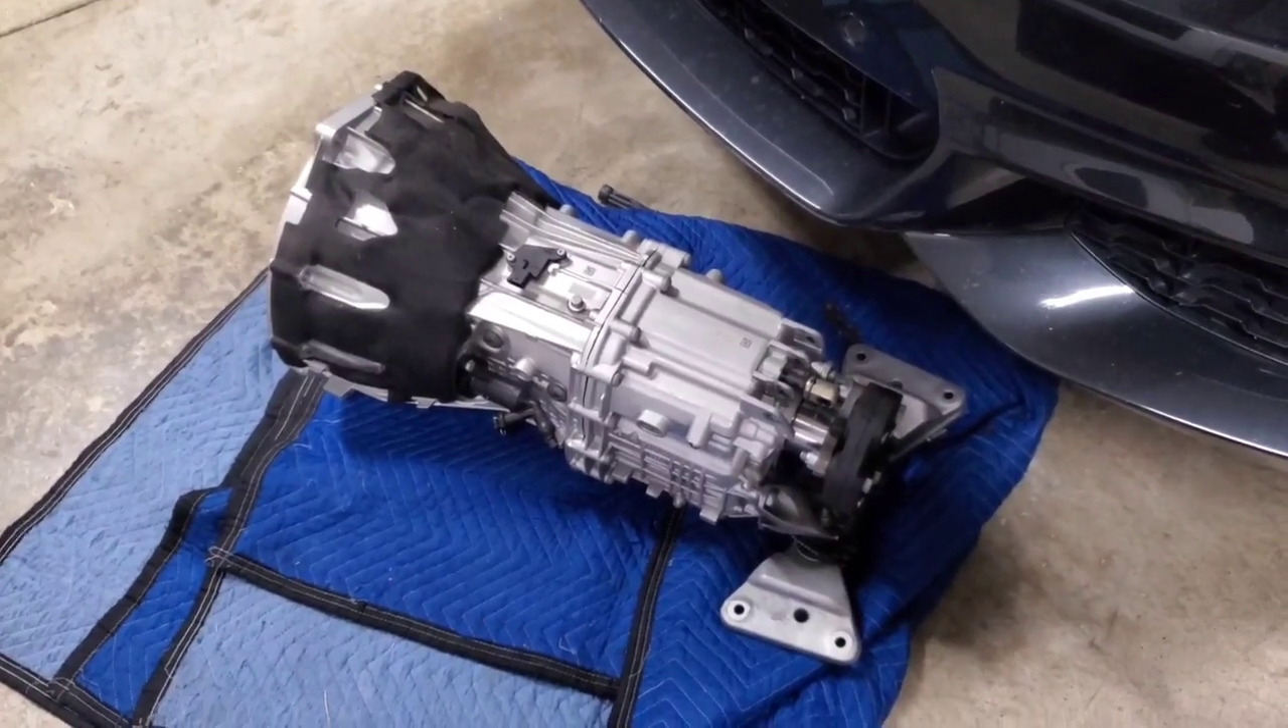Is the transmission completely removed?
Yes.